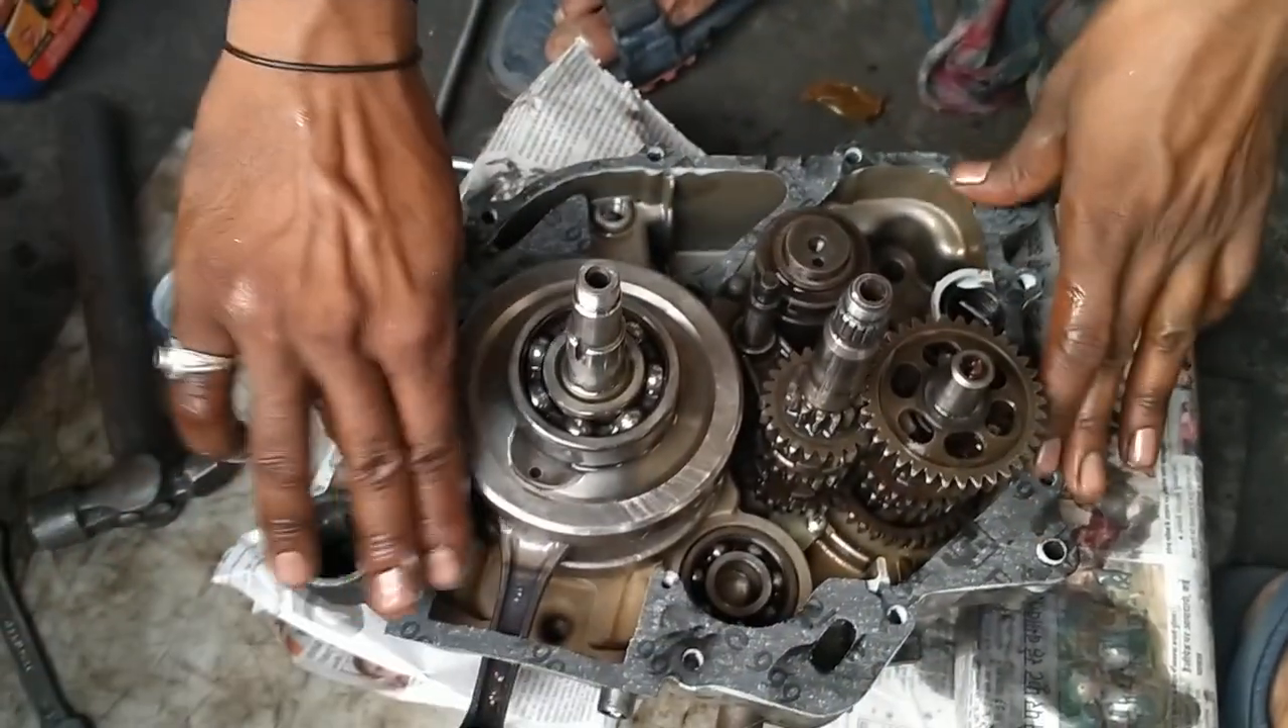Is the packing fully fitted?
Yes.